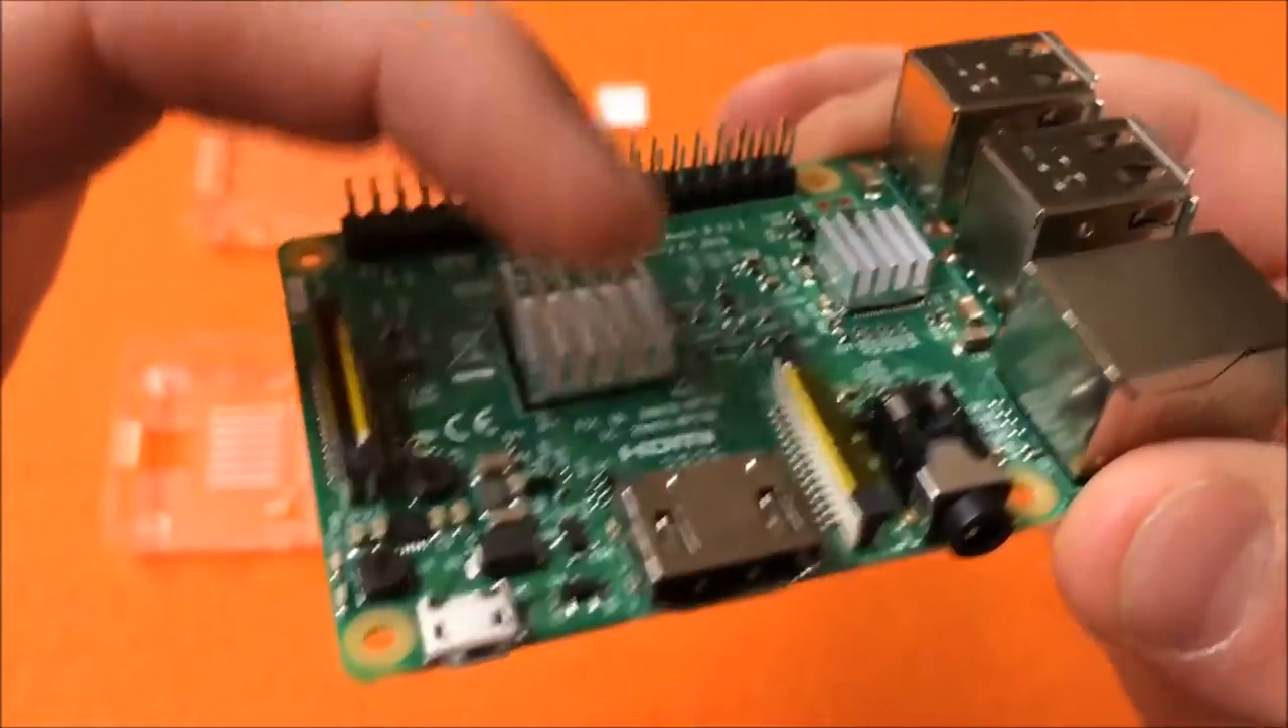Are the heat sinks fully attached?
Yes.